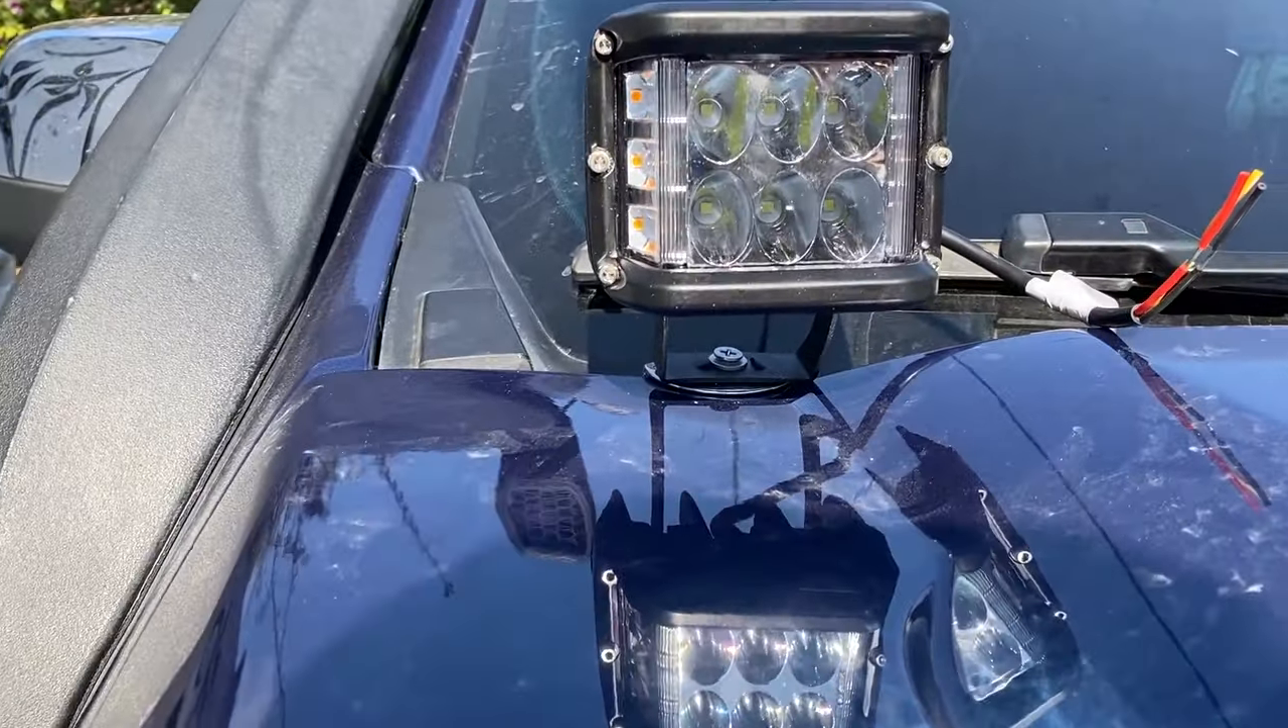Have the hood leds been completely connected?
No.